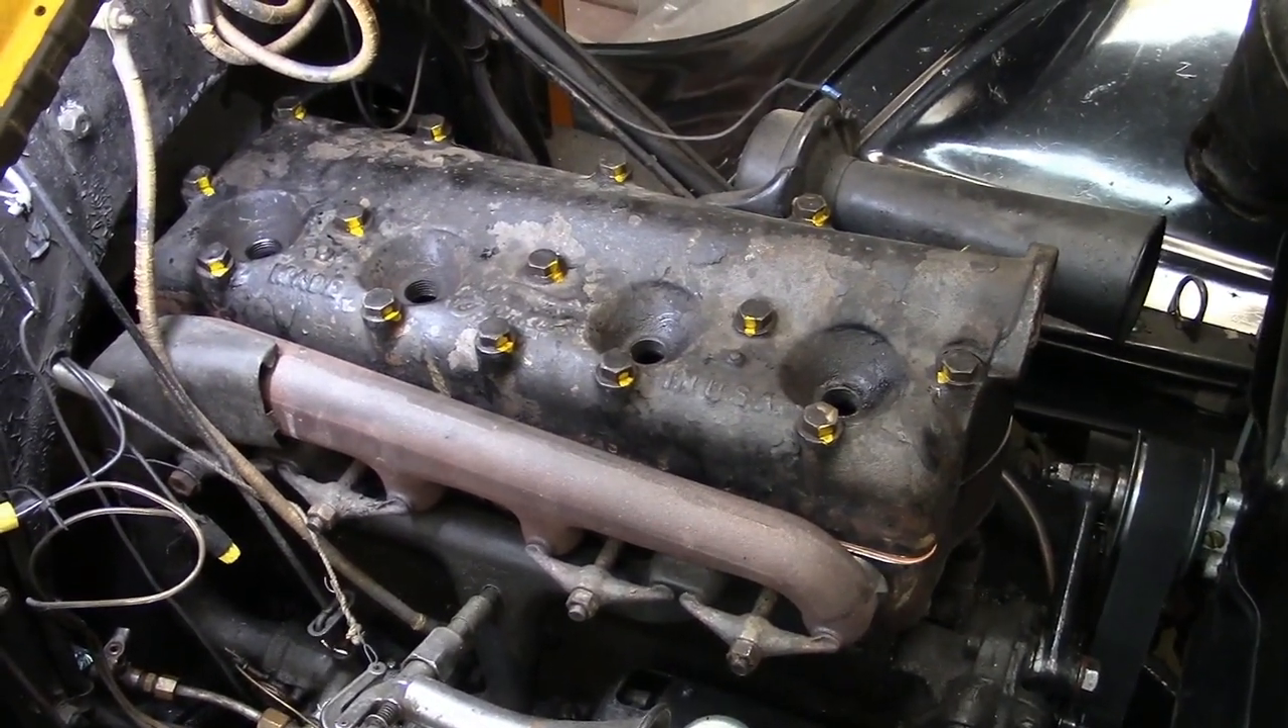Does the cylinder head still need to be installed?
No.